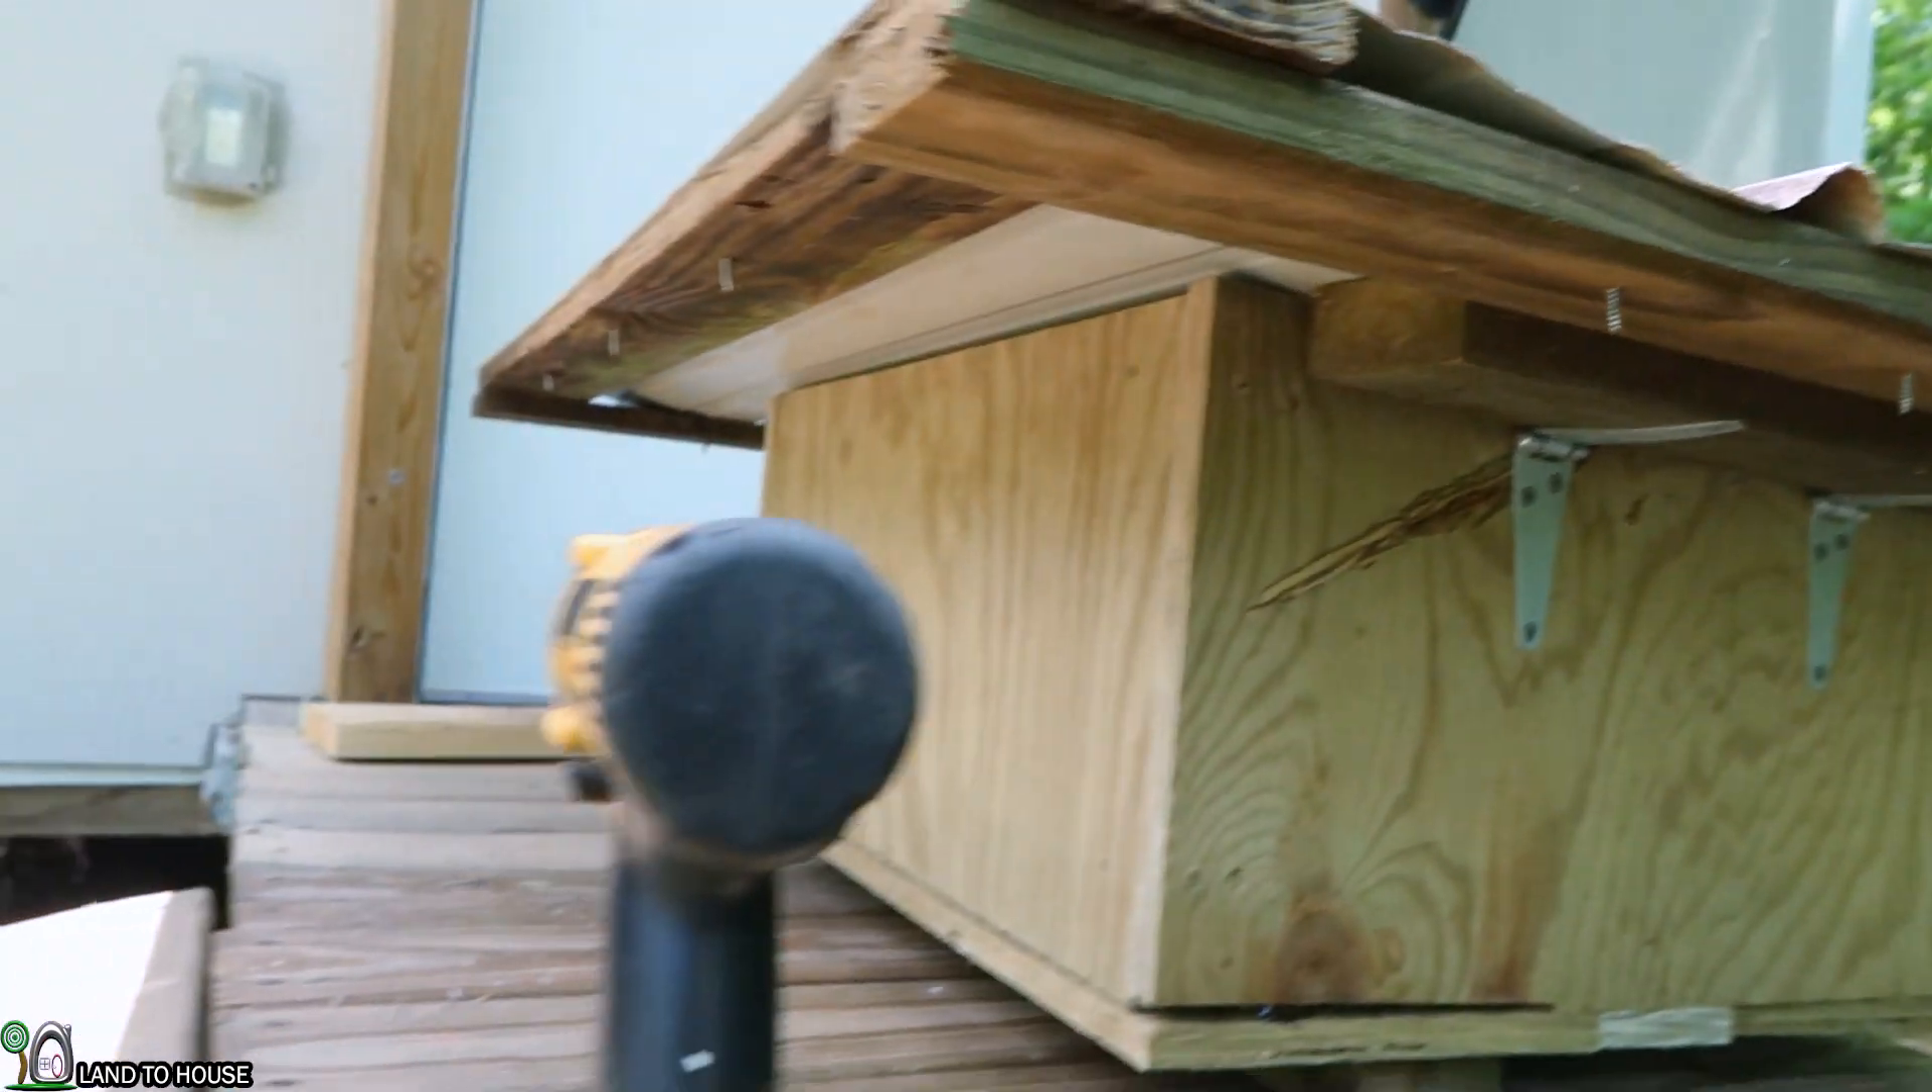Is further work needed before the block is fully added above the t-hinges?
No.